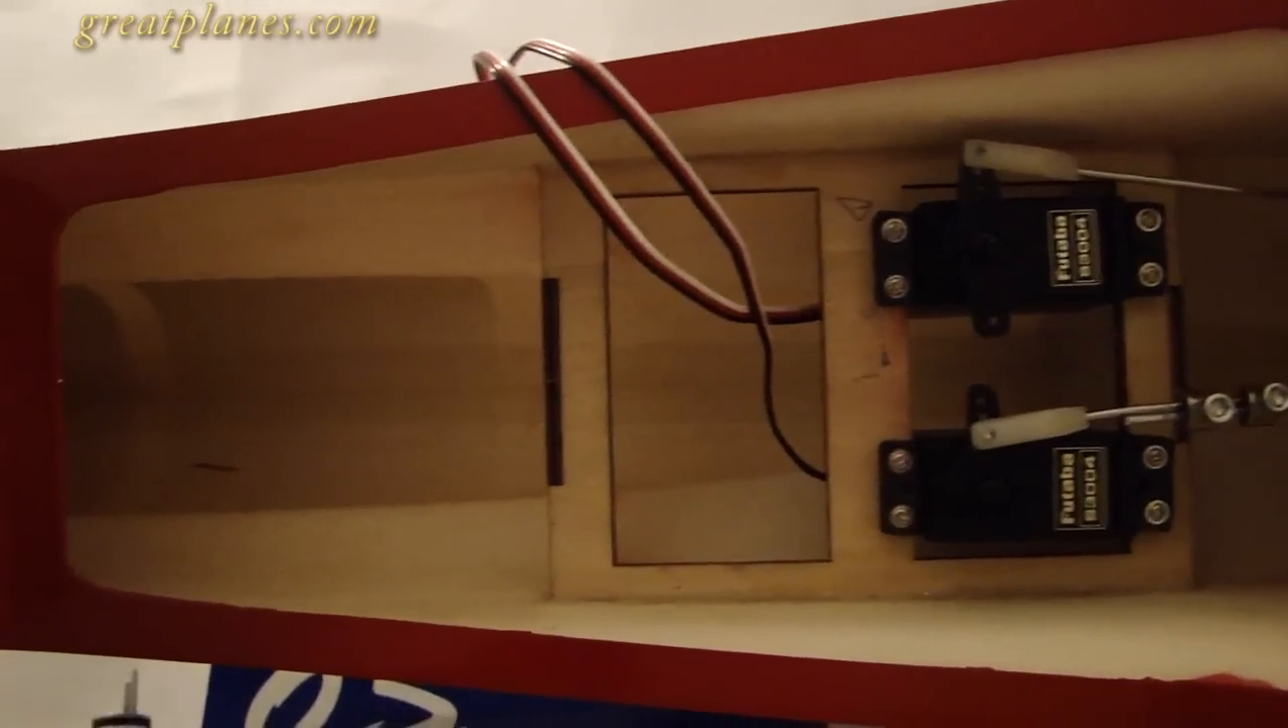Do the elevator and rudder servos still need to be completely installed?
No.